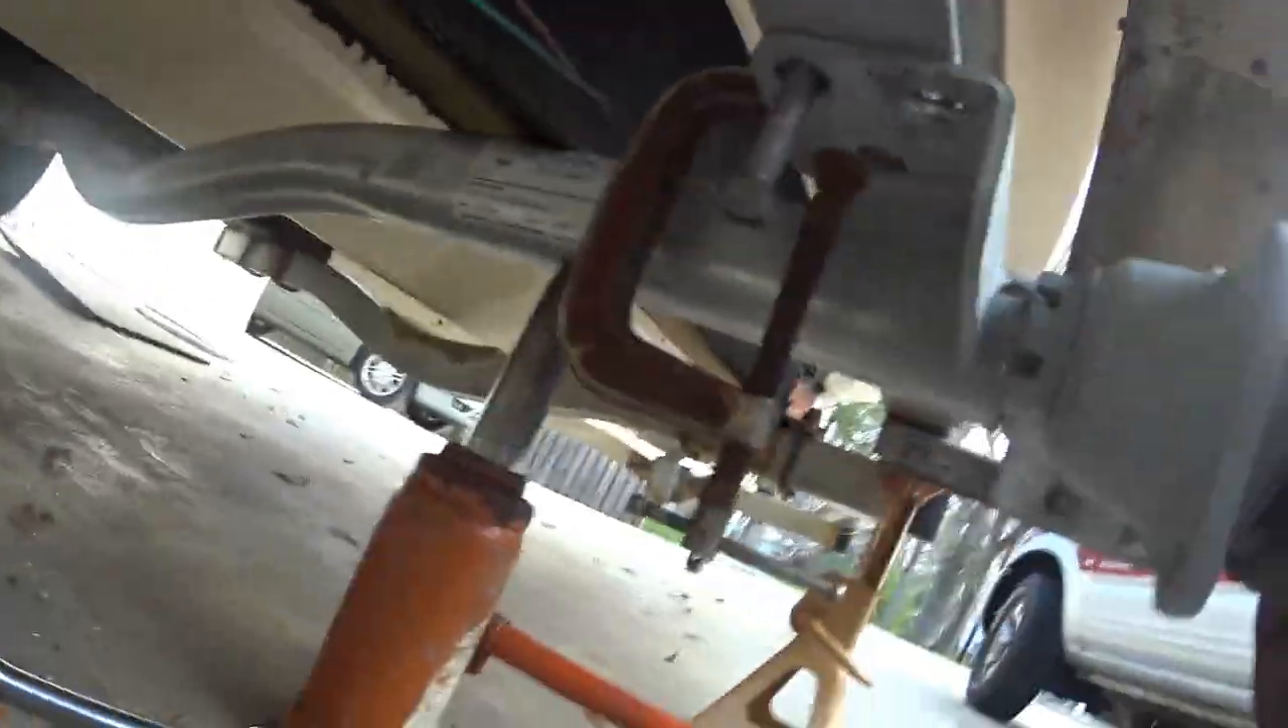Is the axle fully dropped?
No.